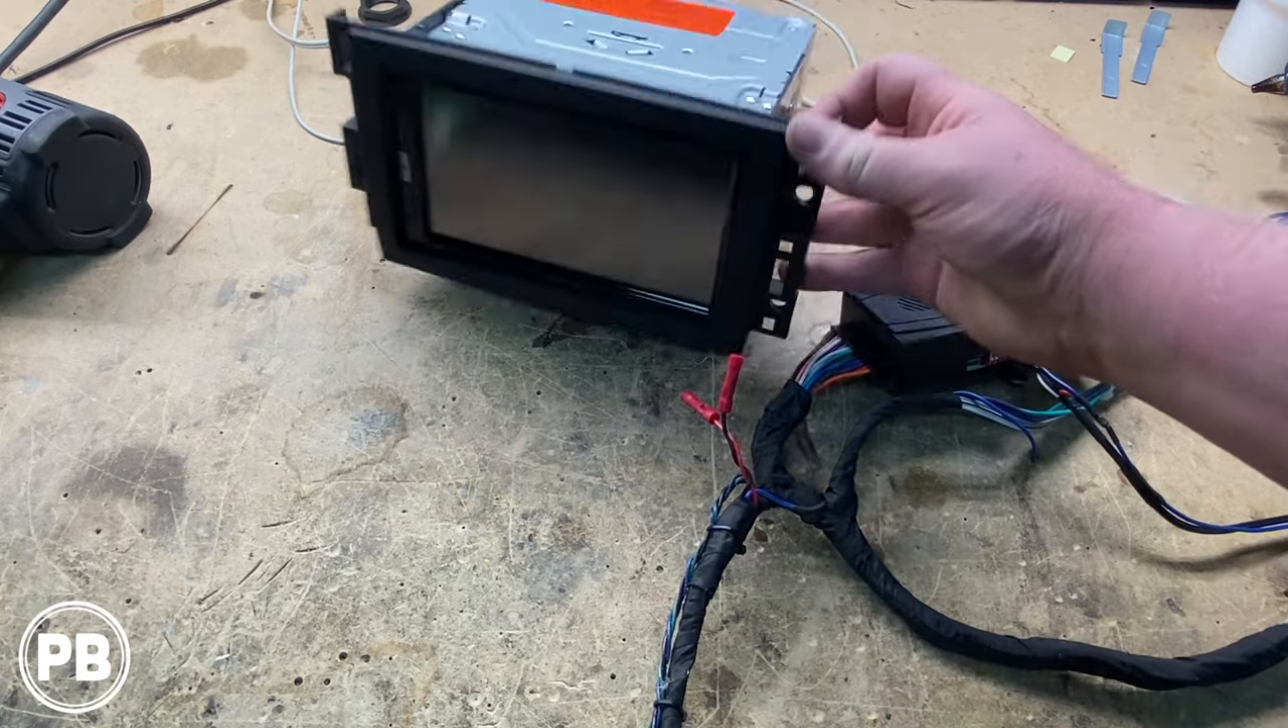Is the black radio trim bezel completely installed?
Yes.